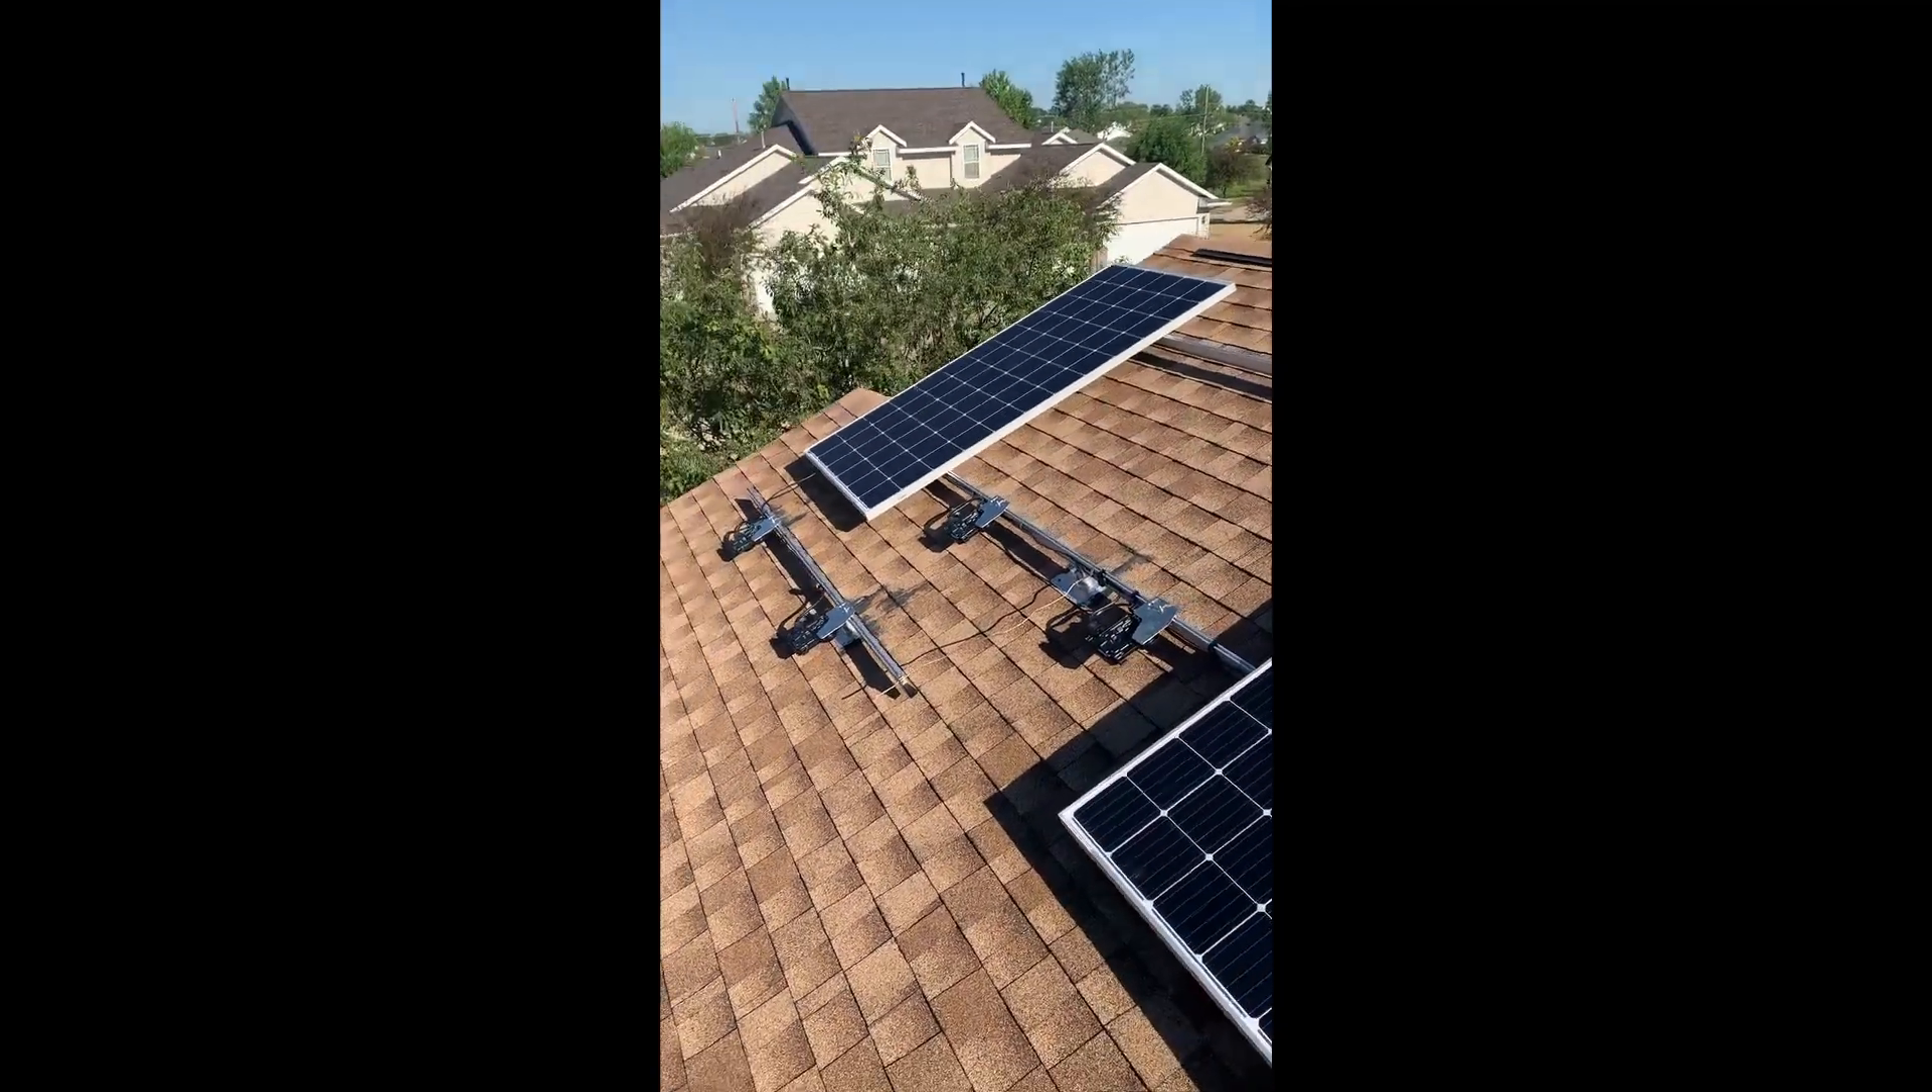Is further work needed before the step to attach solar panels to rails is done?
Yes.